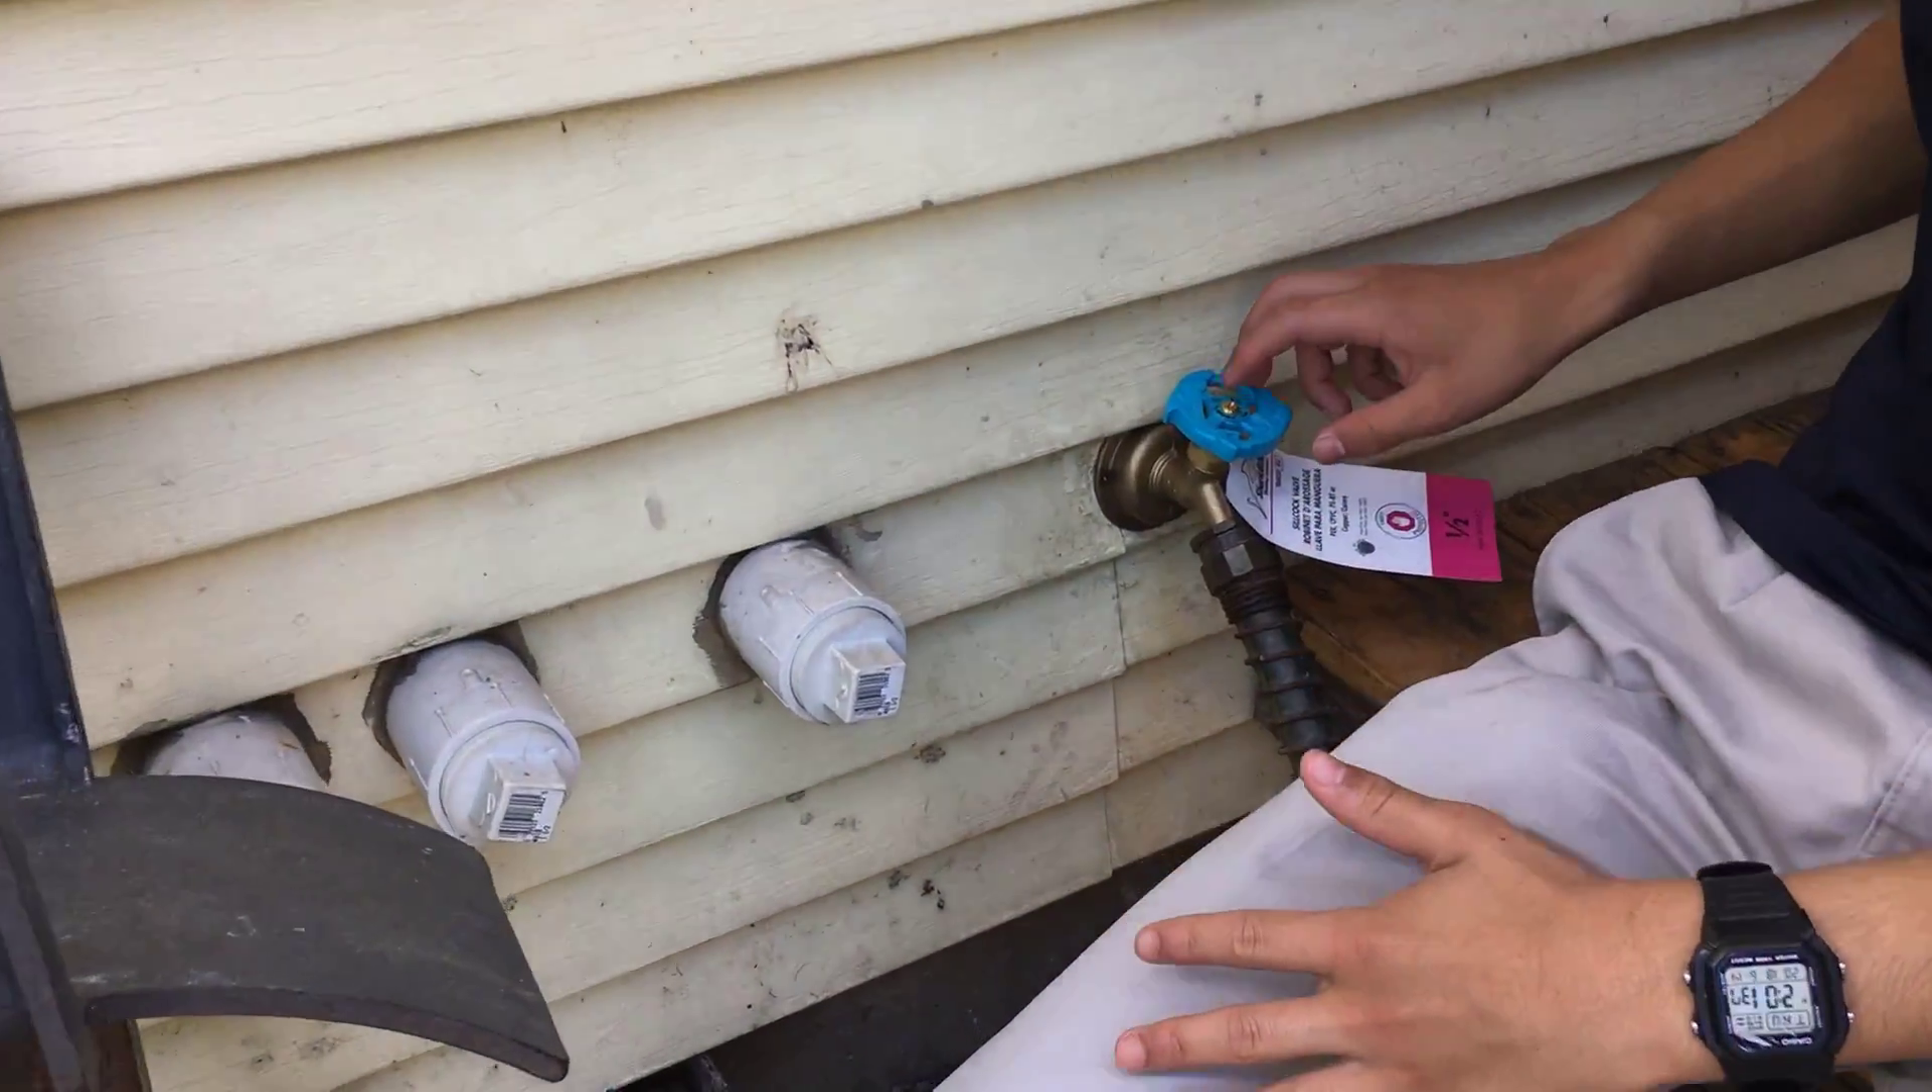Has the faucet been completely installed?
Yes.